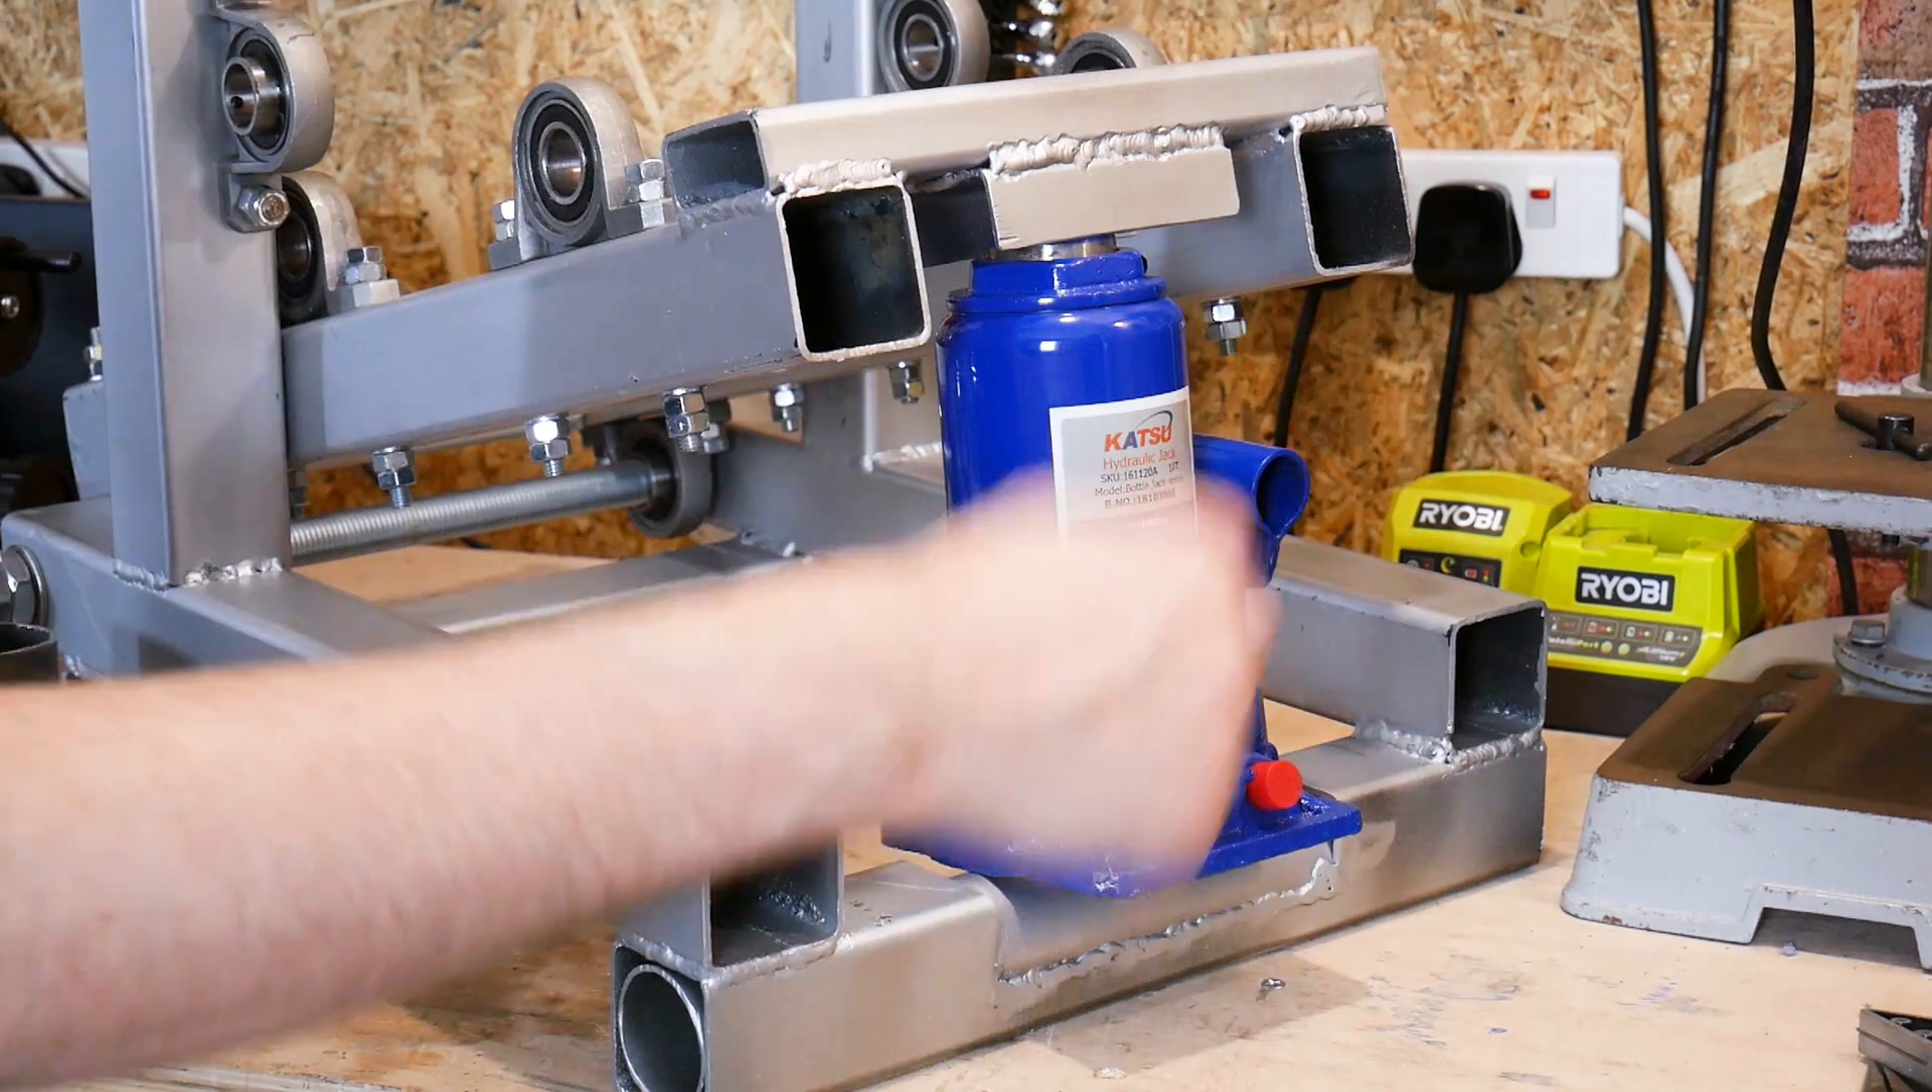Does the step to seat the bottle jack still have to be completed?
No.